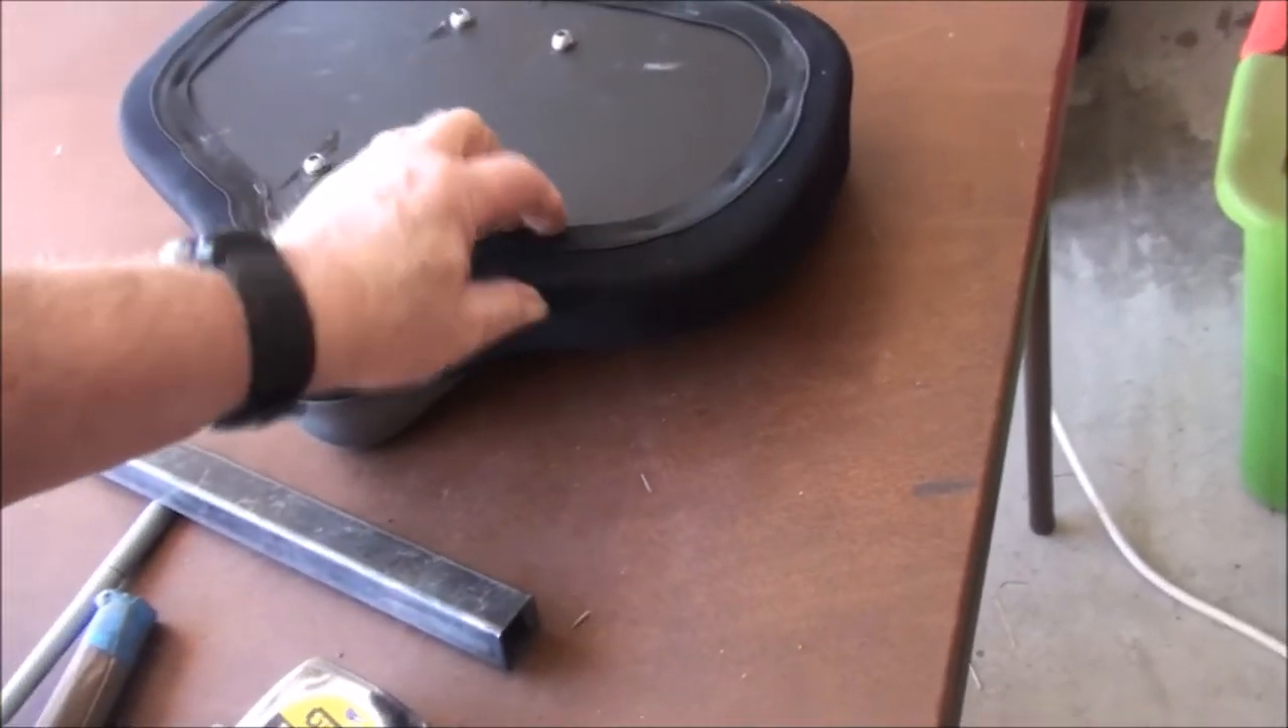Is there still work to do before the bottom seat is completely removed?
No.